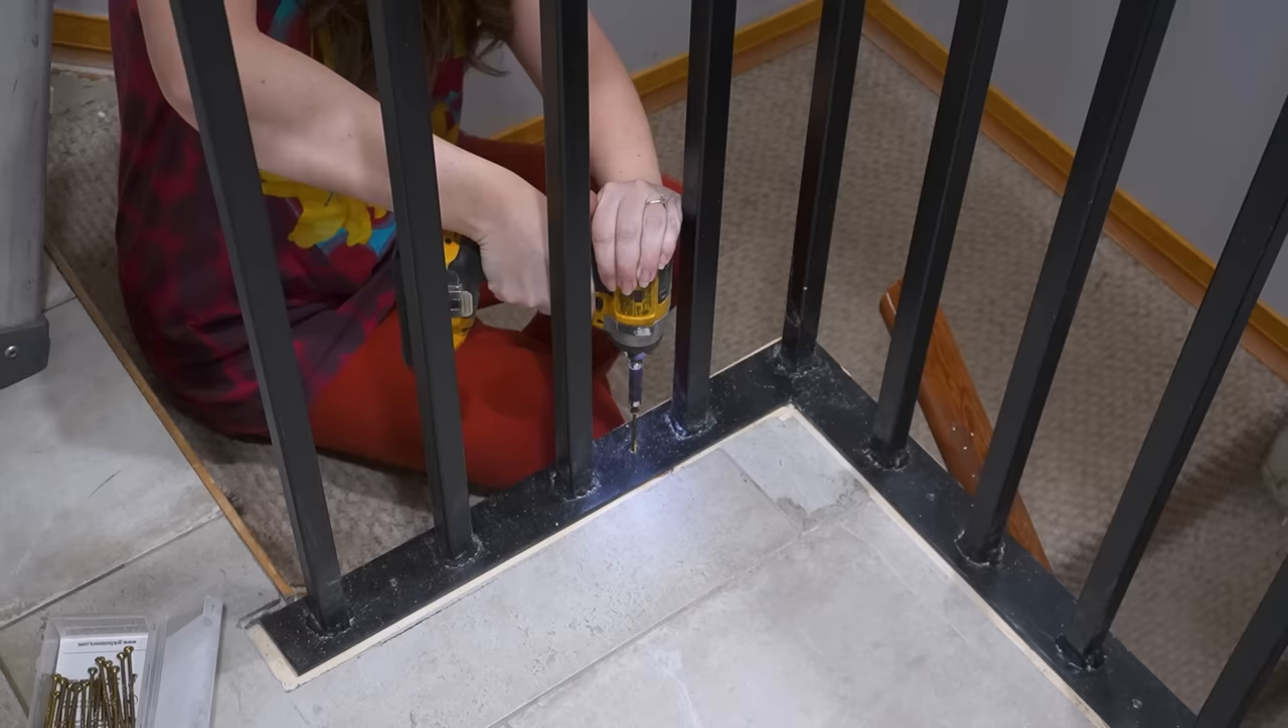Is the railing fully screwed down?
No.